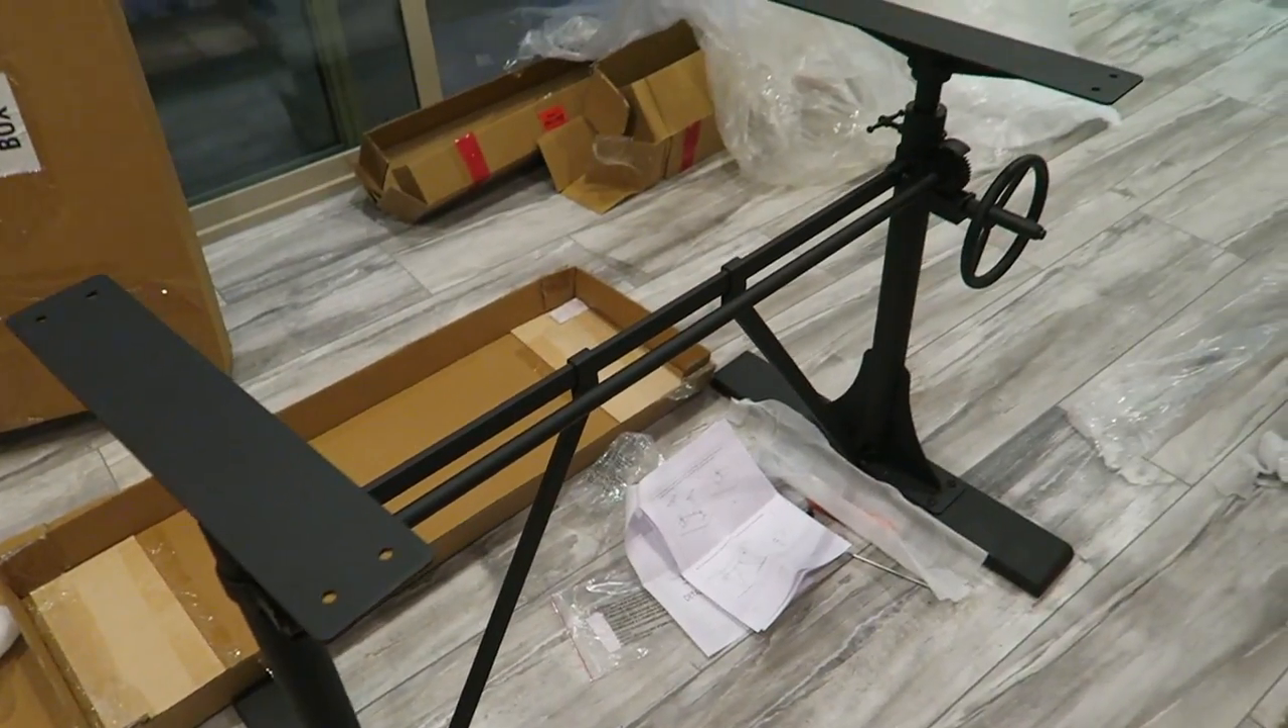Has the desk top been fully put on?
No.